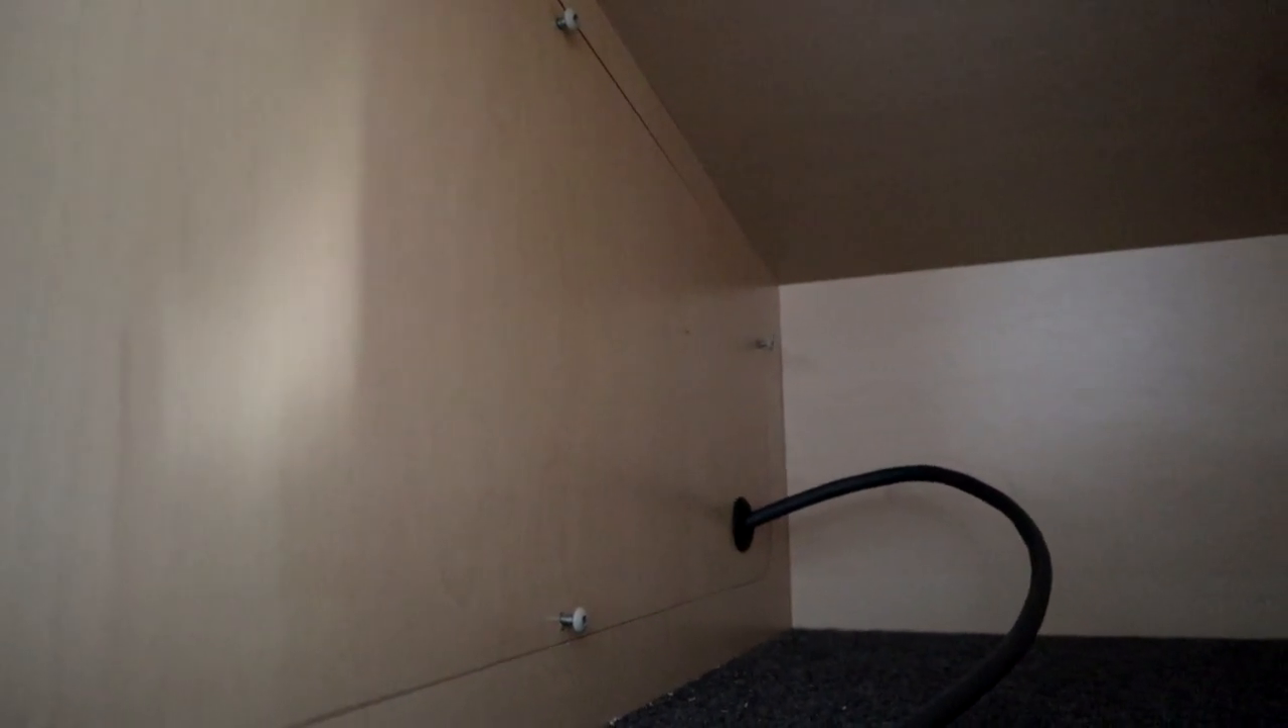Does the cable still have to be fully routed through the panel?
No.